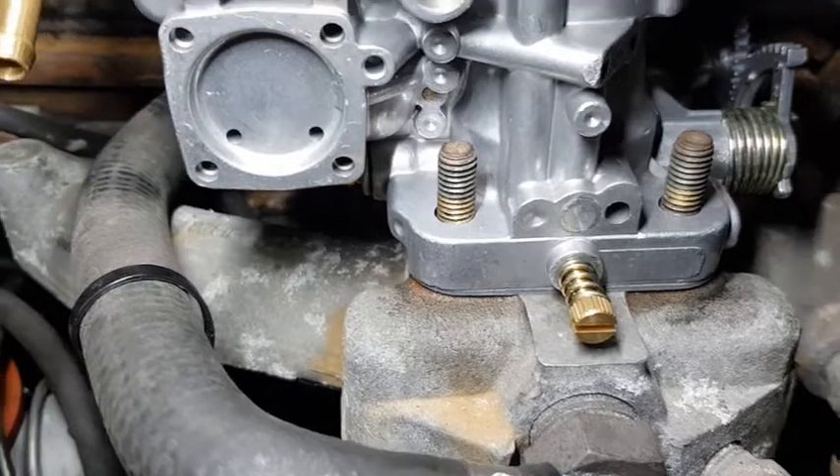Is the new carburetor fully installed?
No.